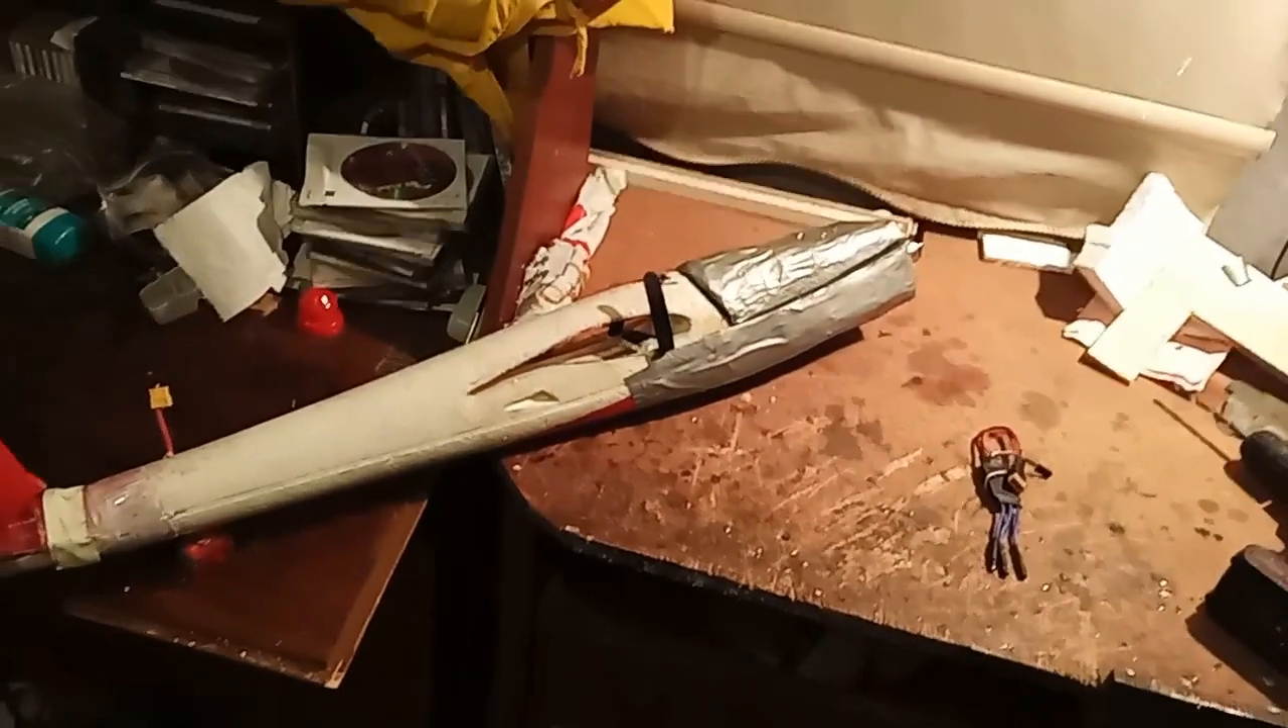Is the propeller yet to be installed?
Yes.